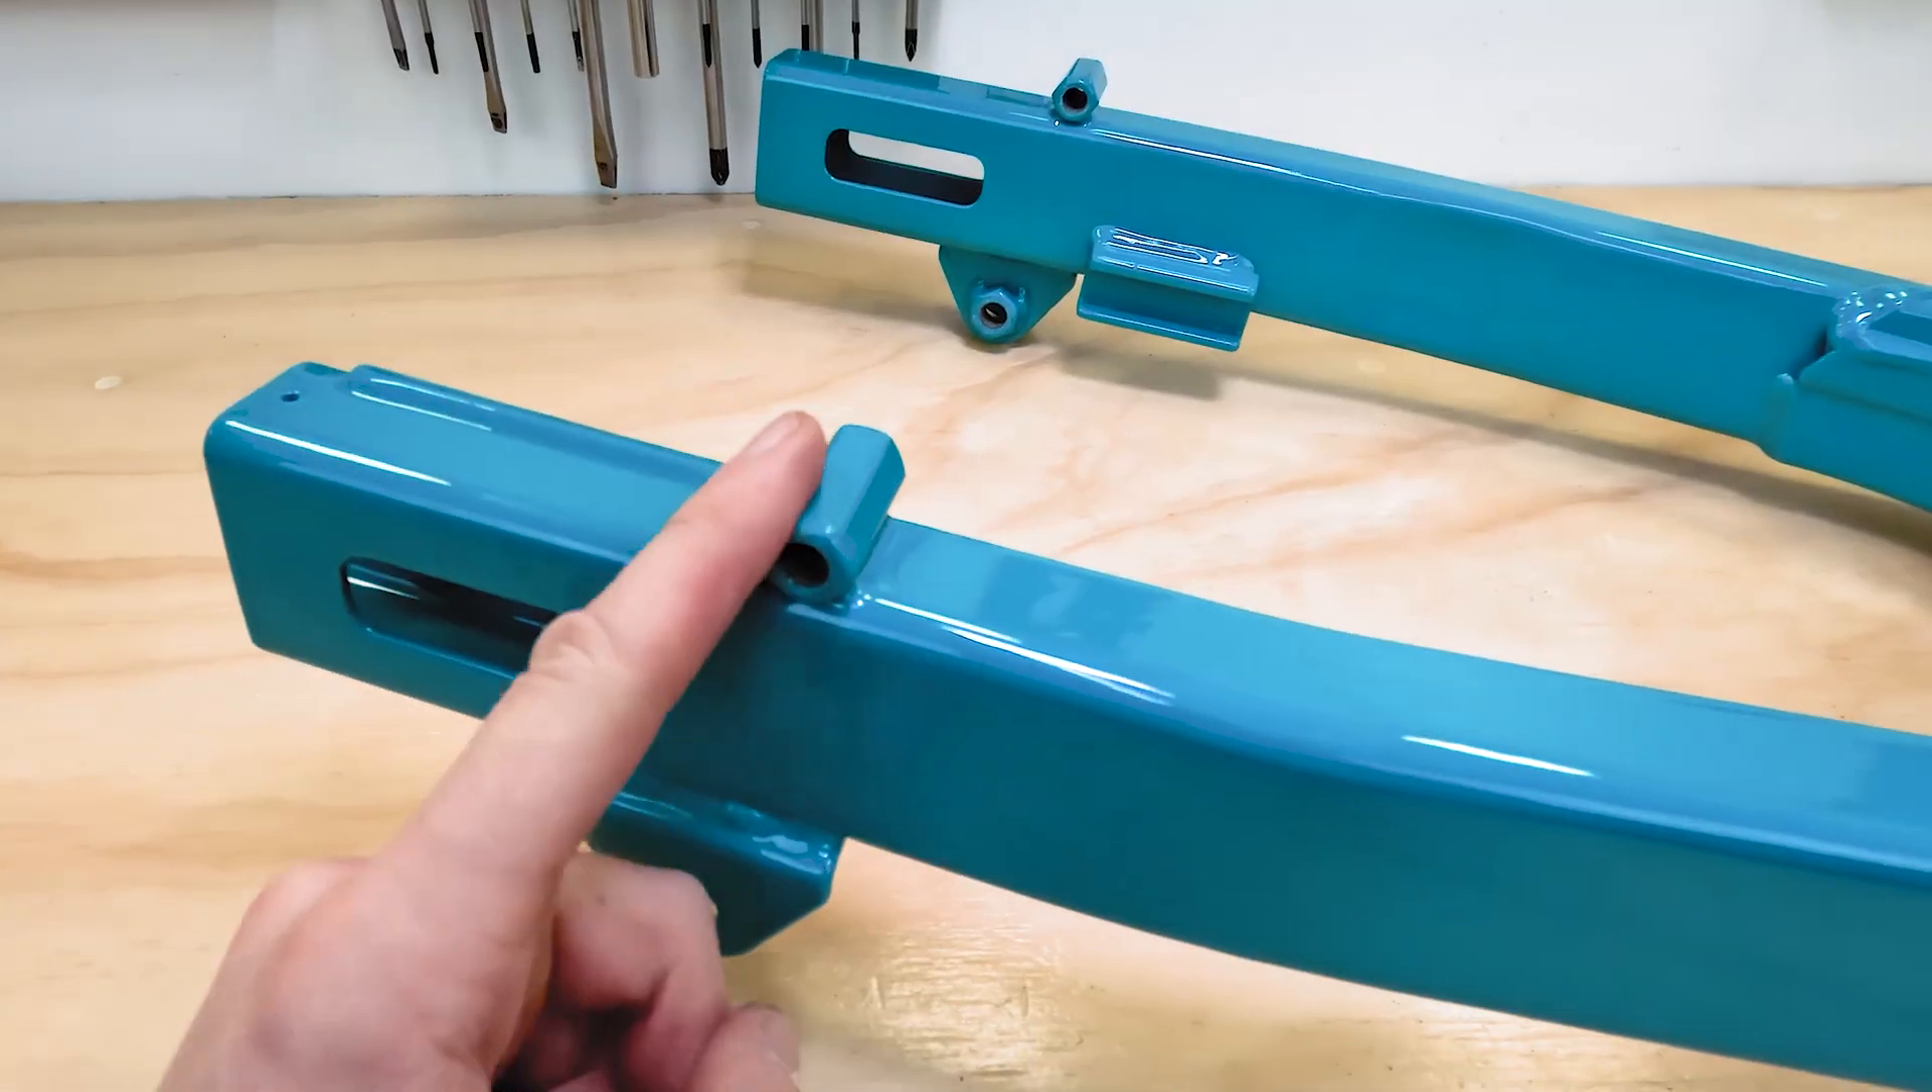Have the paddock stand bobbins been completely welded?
Yes.